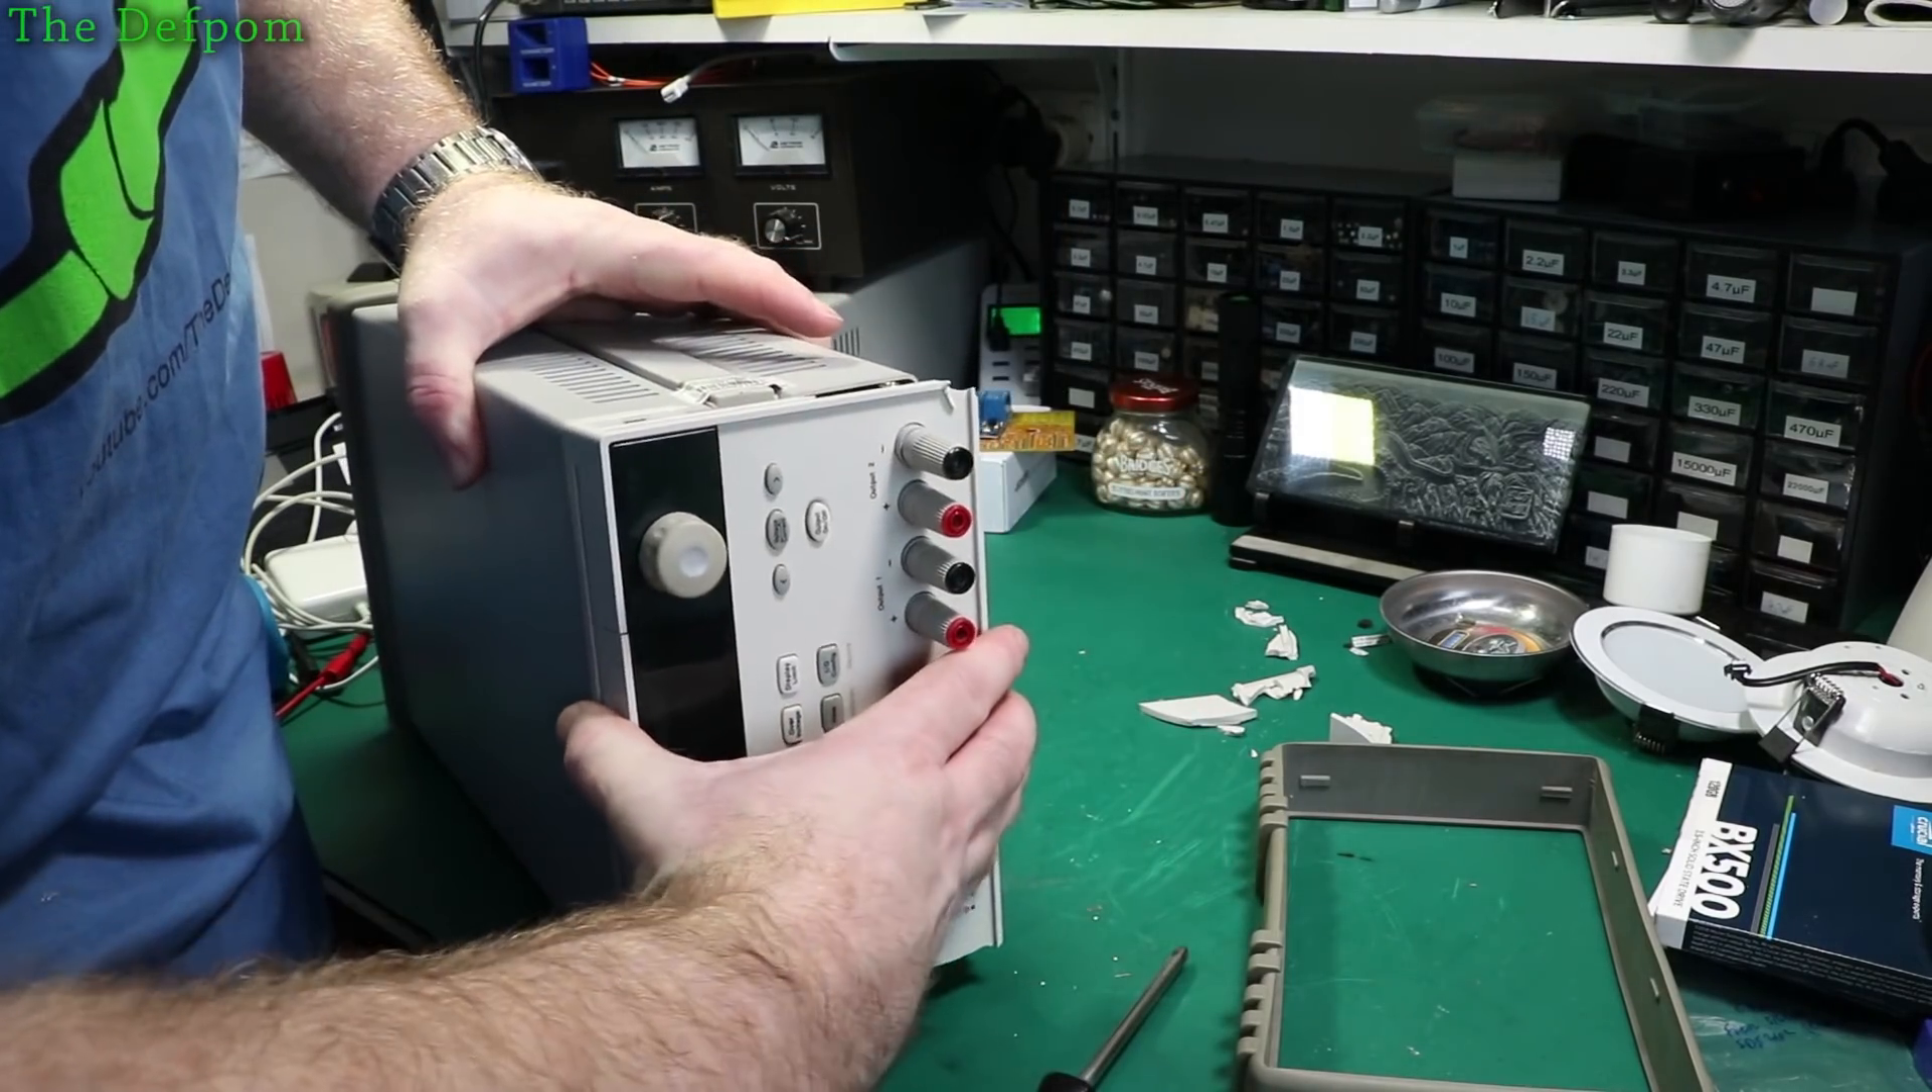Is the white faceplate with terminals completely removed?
No.